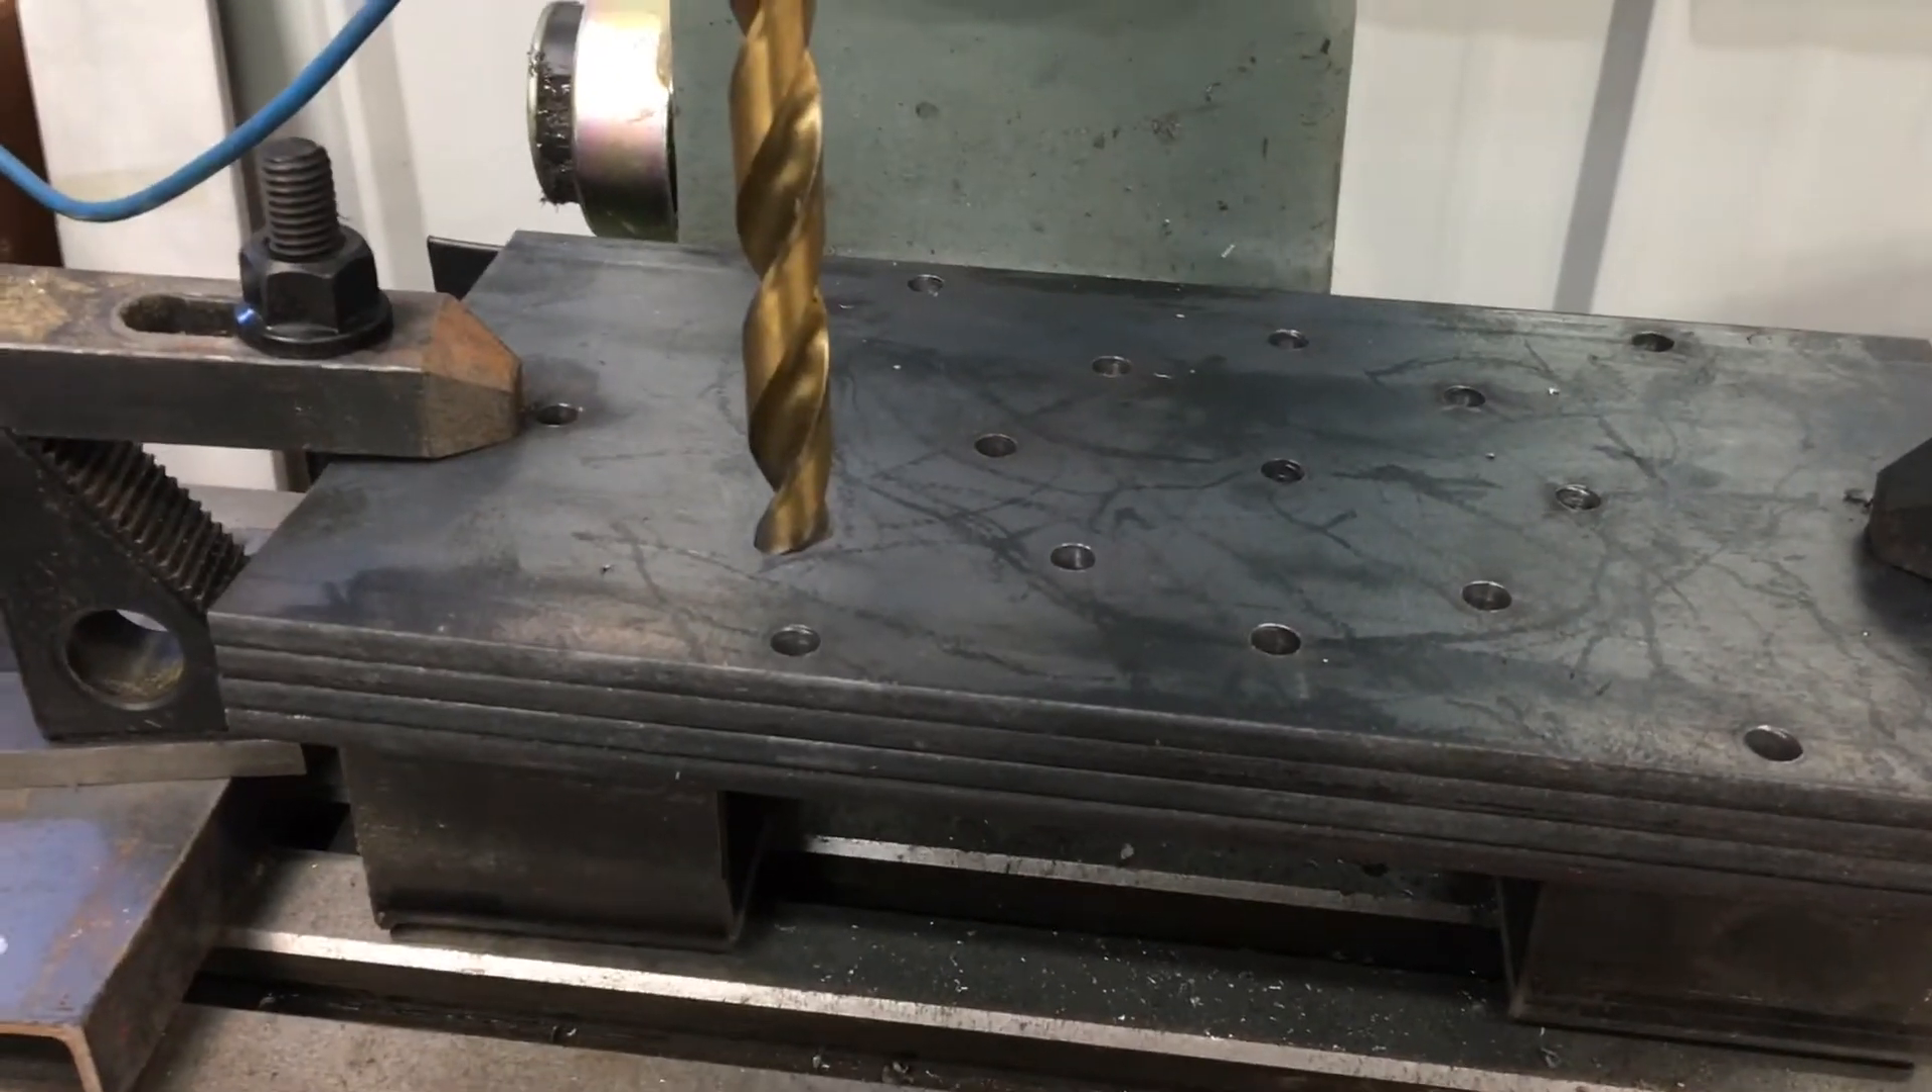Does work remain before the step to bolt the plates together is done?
Yes.